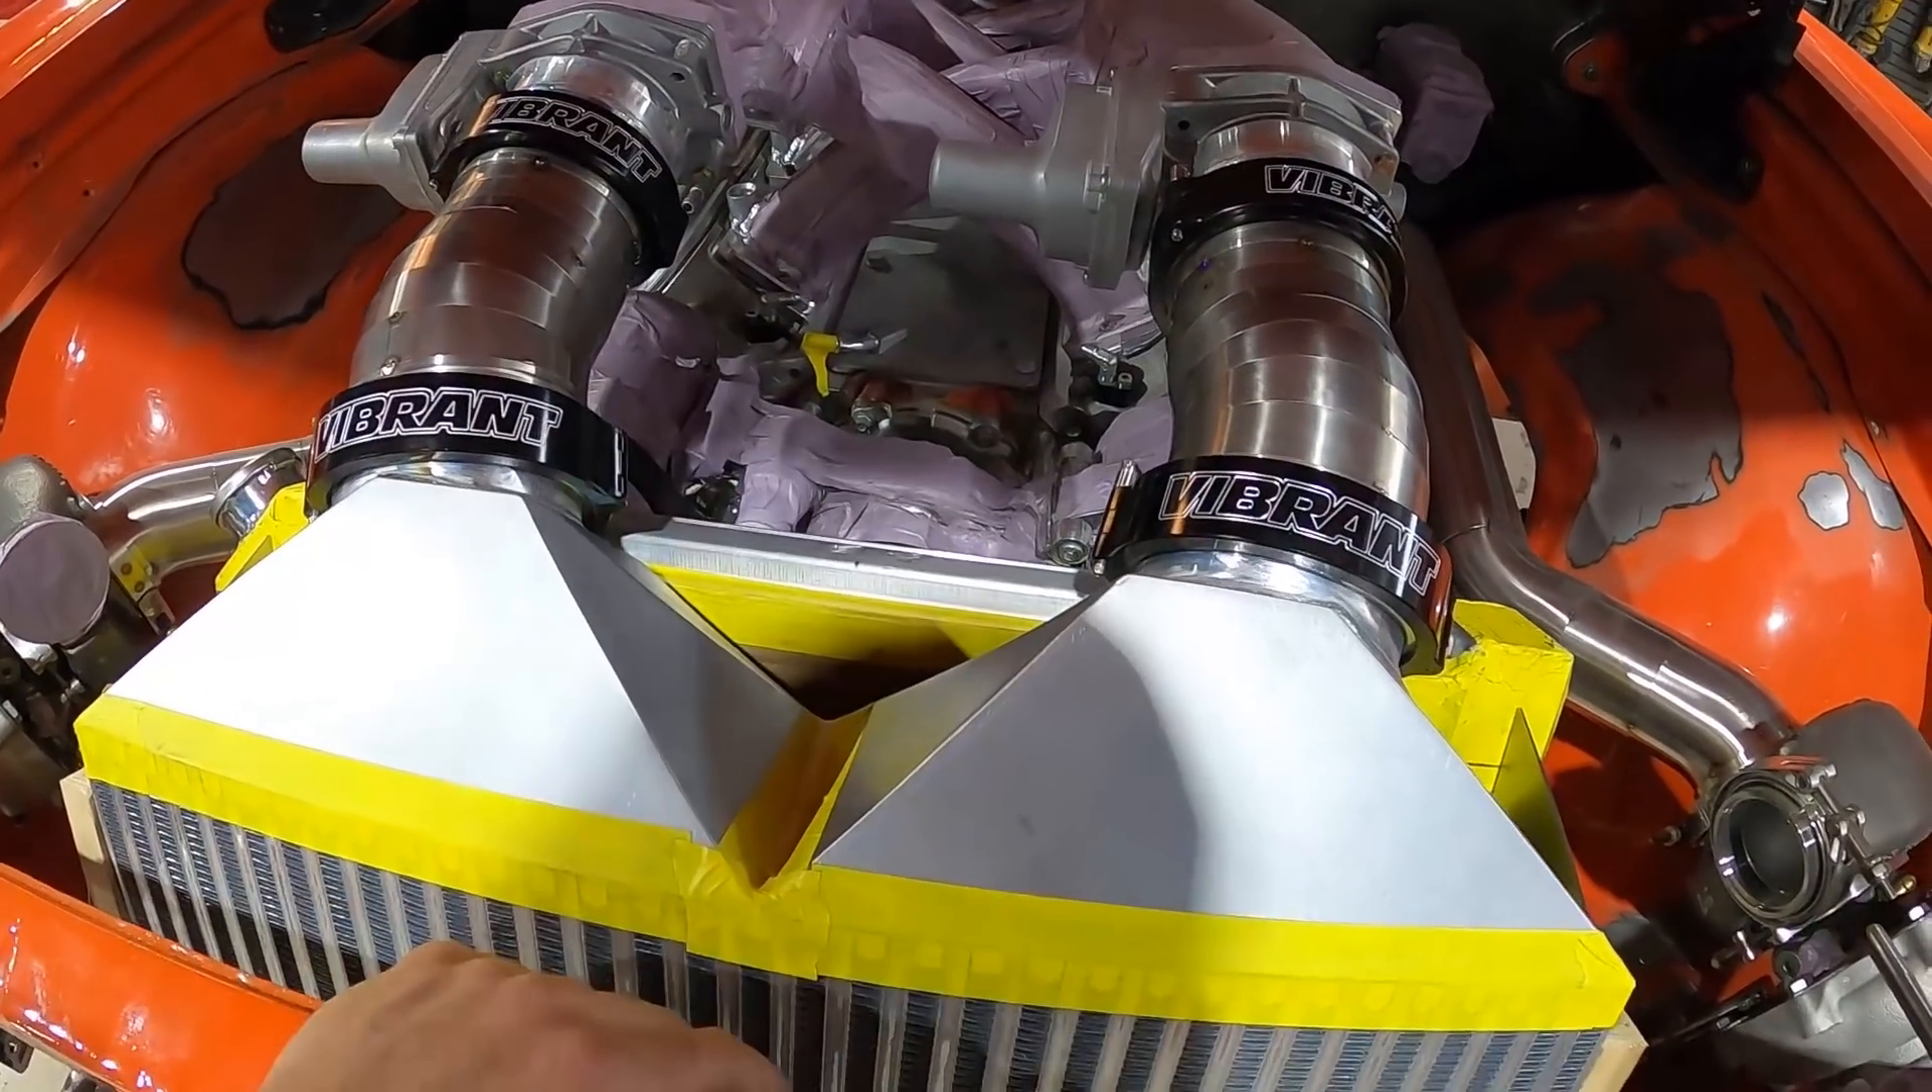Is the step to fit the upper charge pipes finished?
Yes.